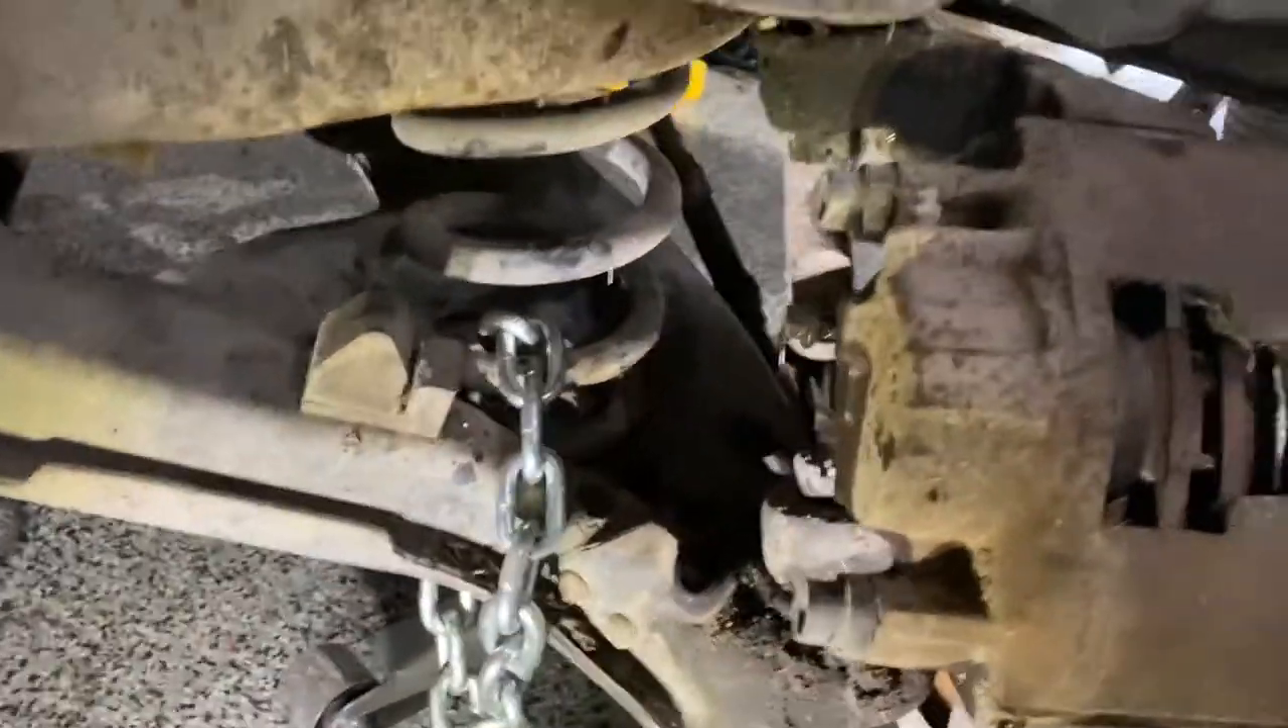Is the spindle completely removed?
No.